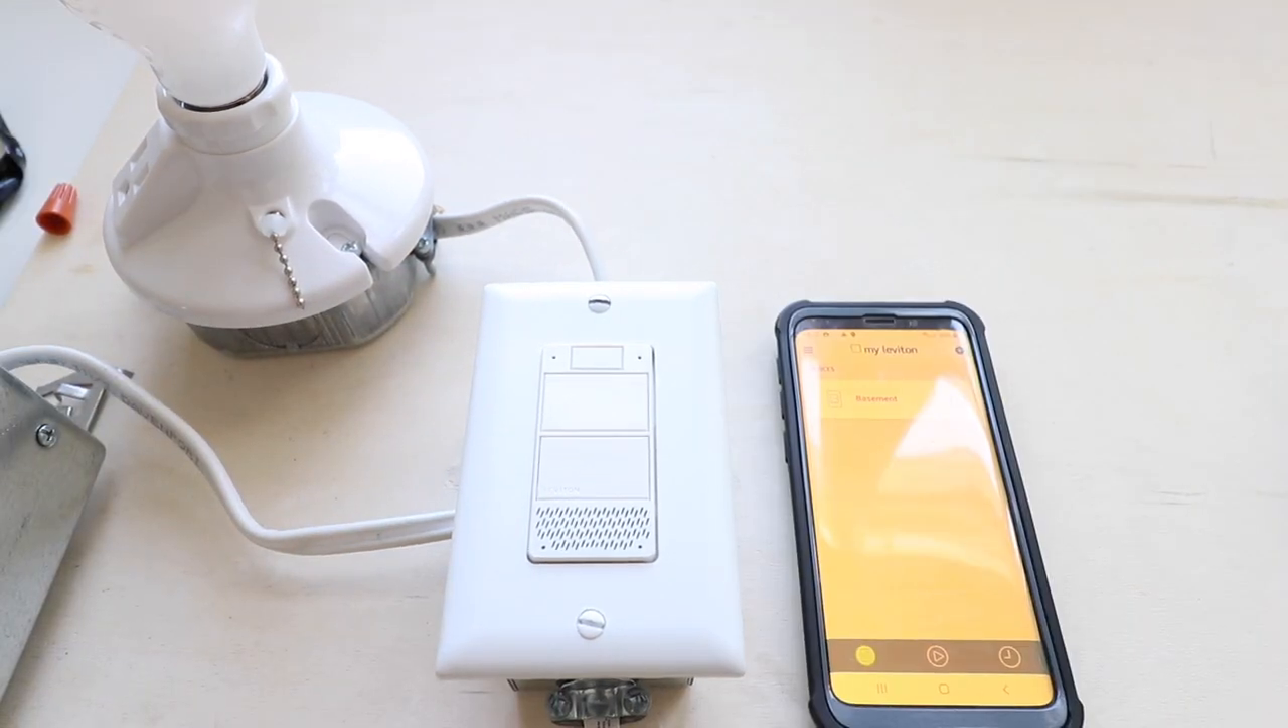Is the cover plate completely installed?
Yes.